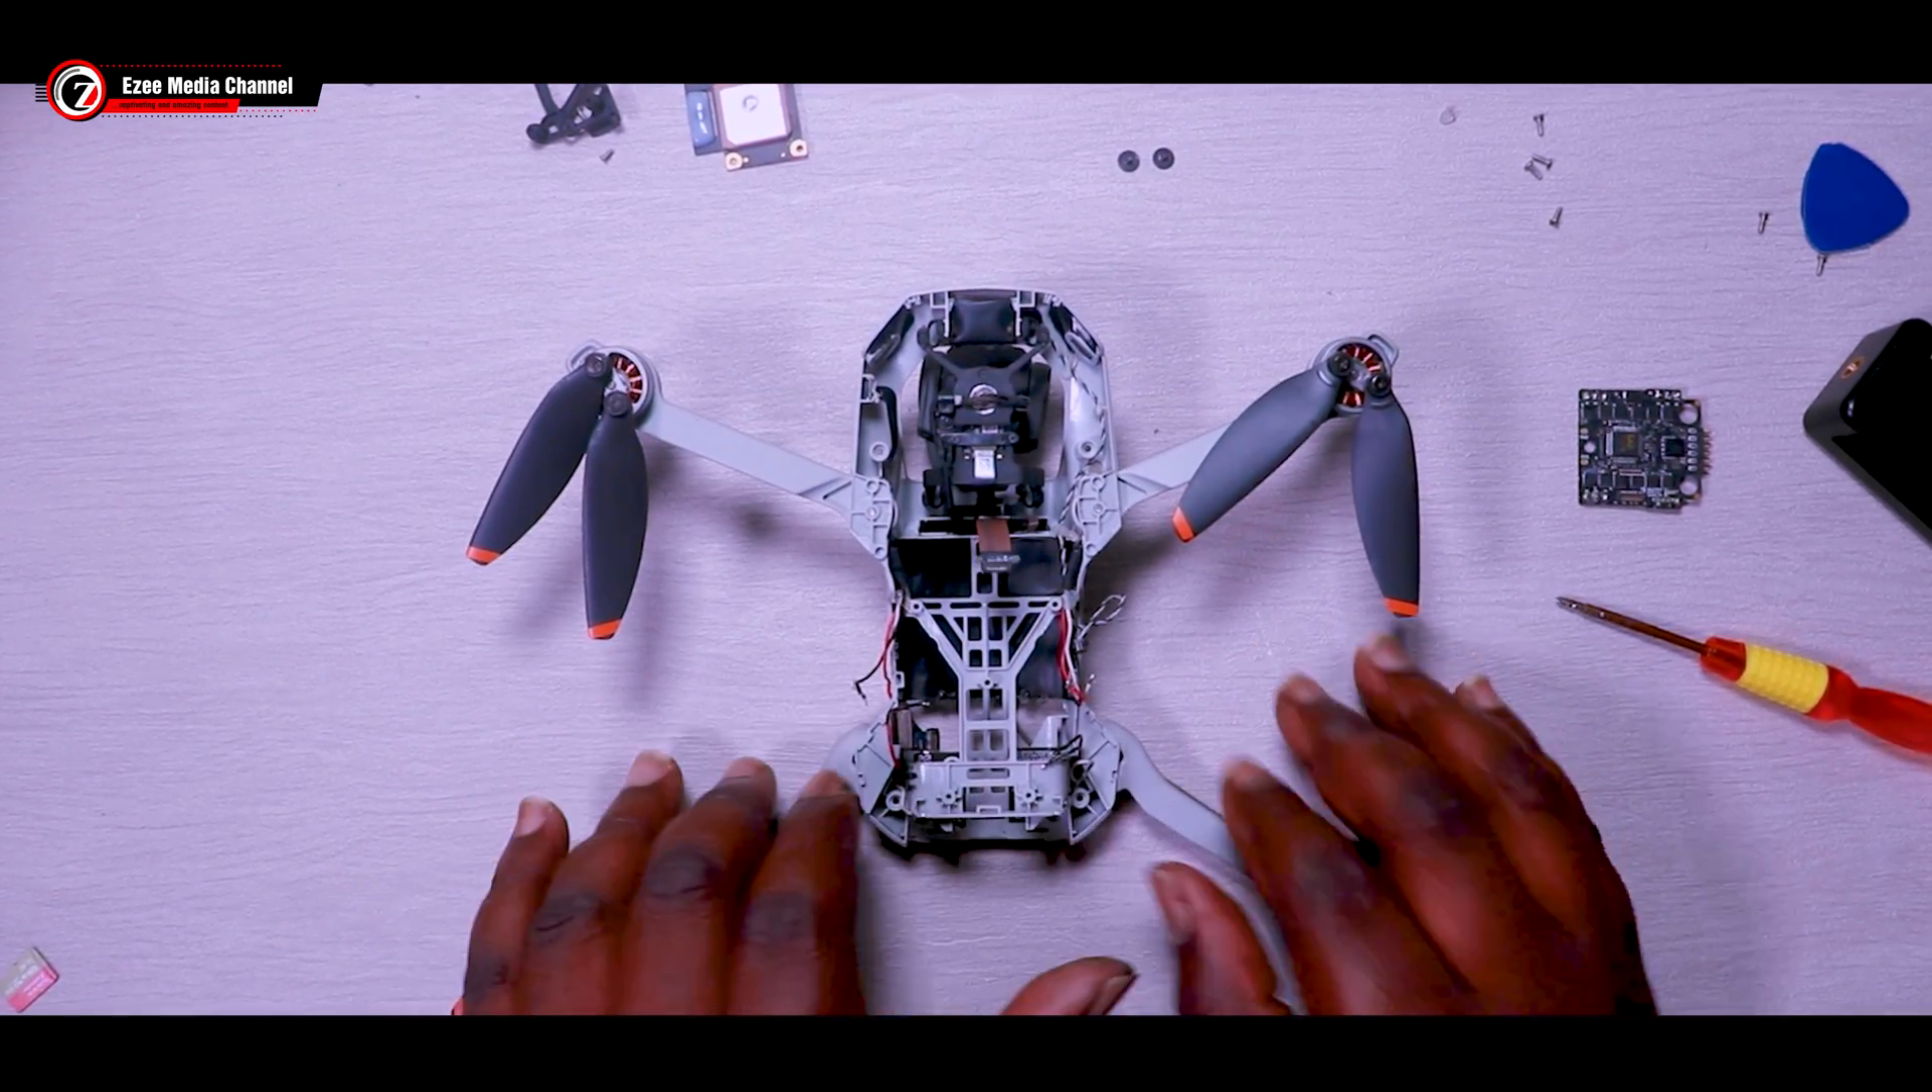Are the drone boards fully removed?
Yes.